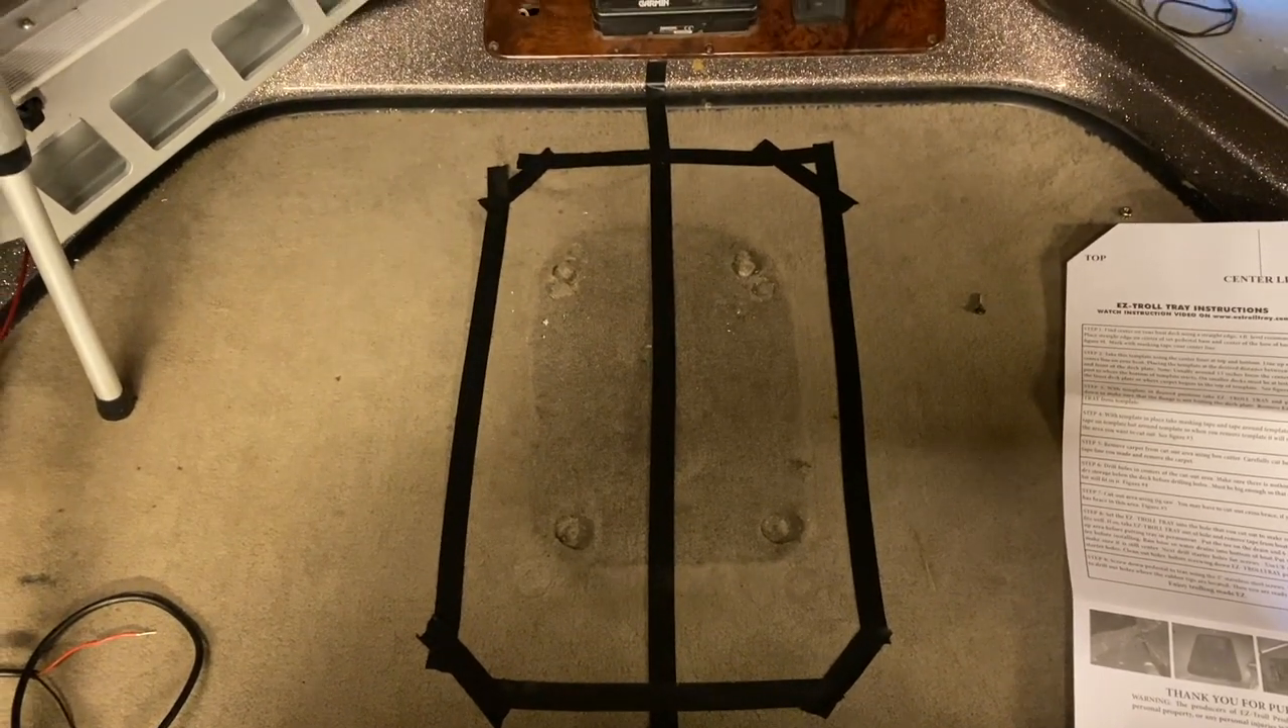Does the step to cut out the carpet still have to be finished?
Yes.